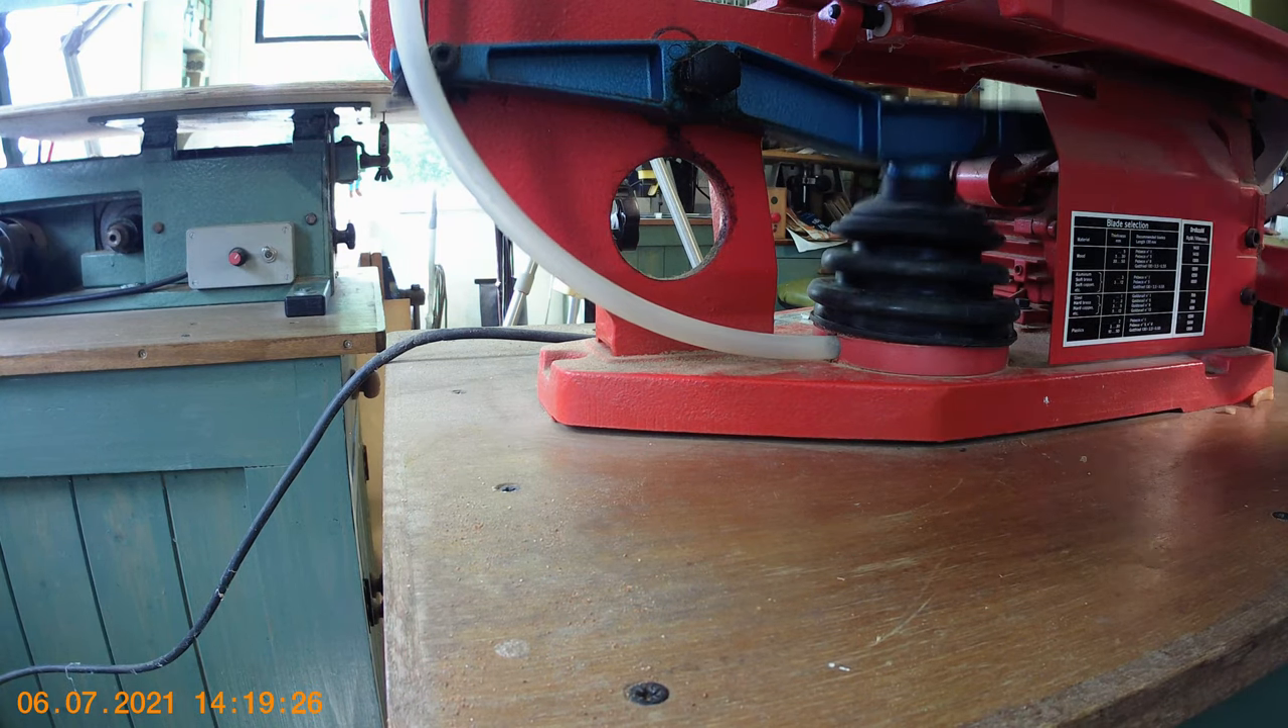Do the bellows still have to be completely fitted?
No.